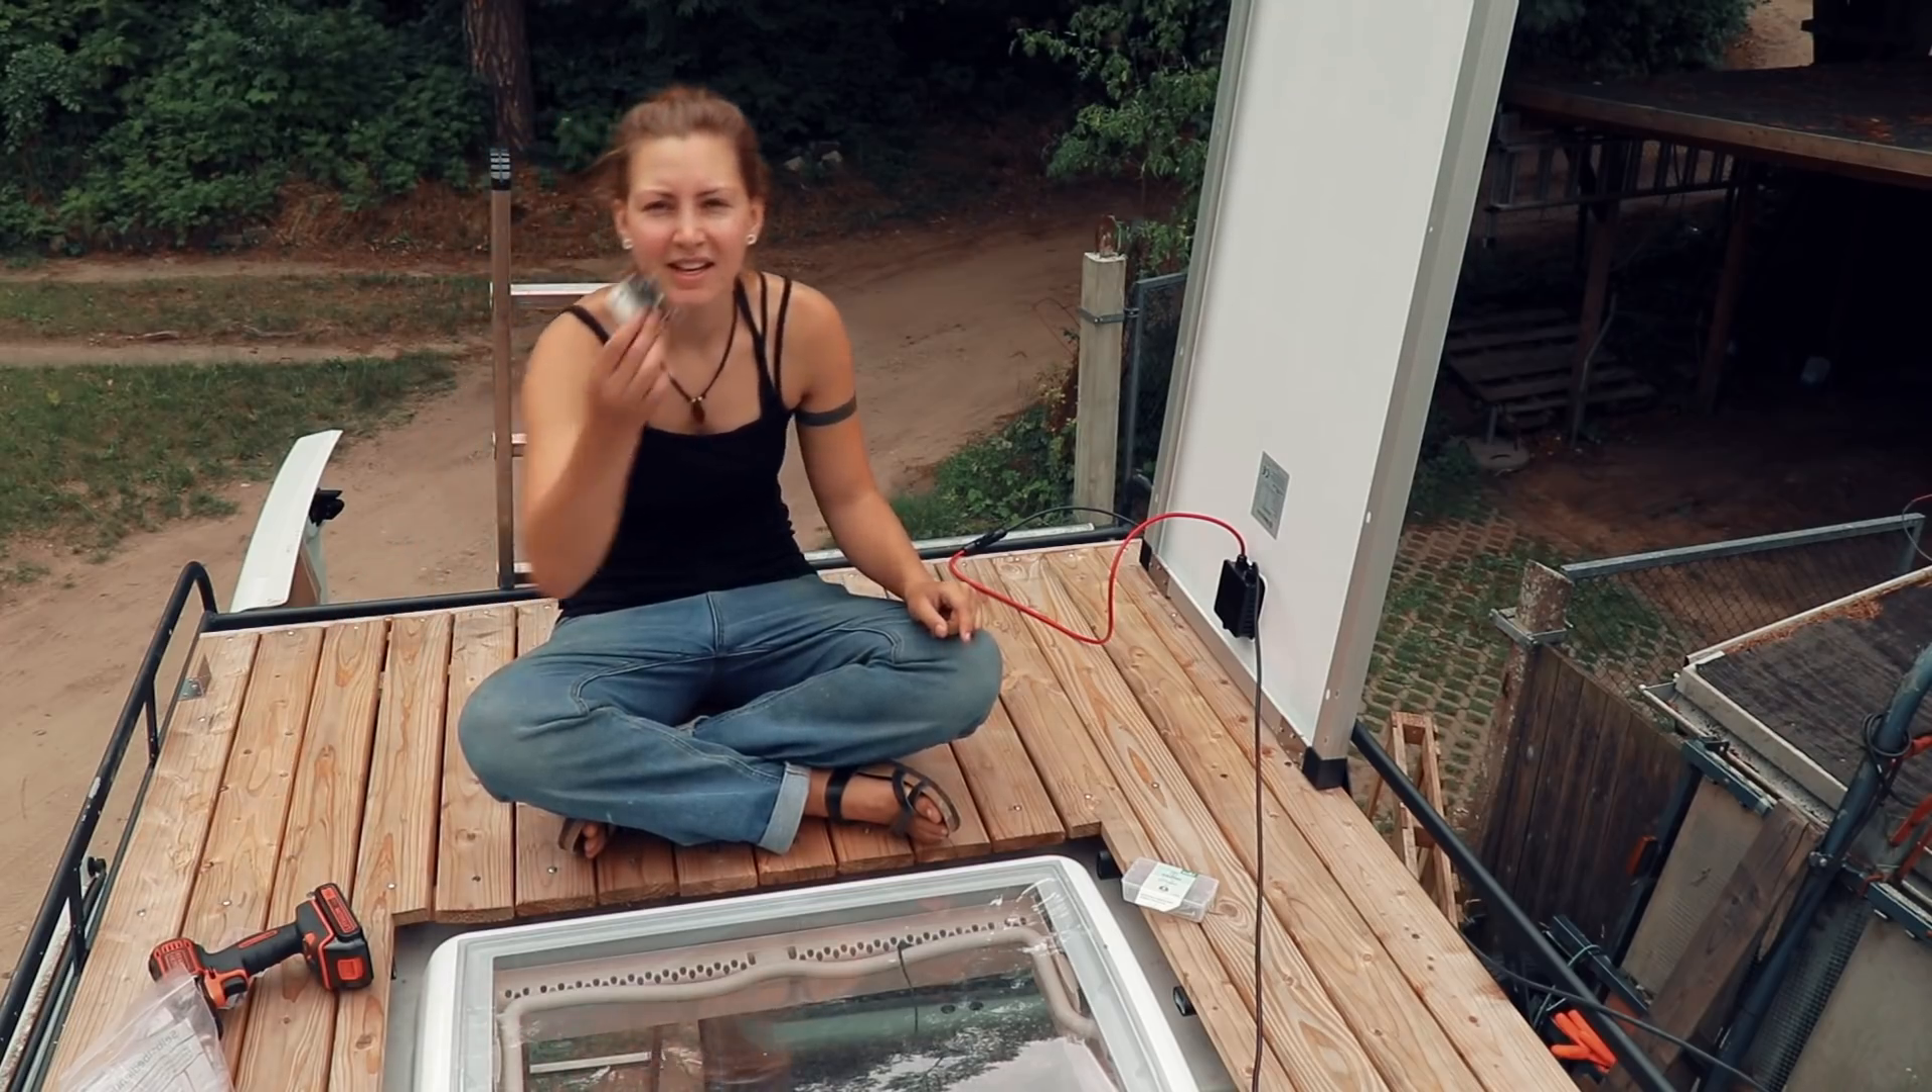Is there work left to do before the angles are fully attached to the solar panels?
Yes.